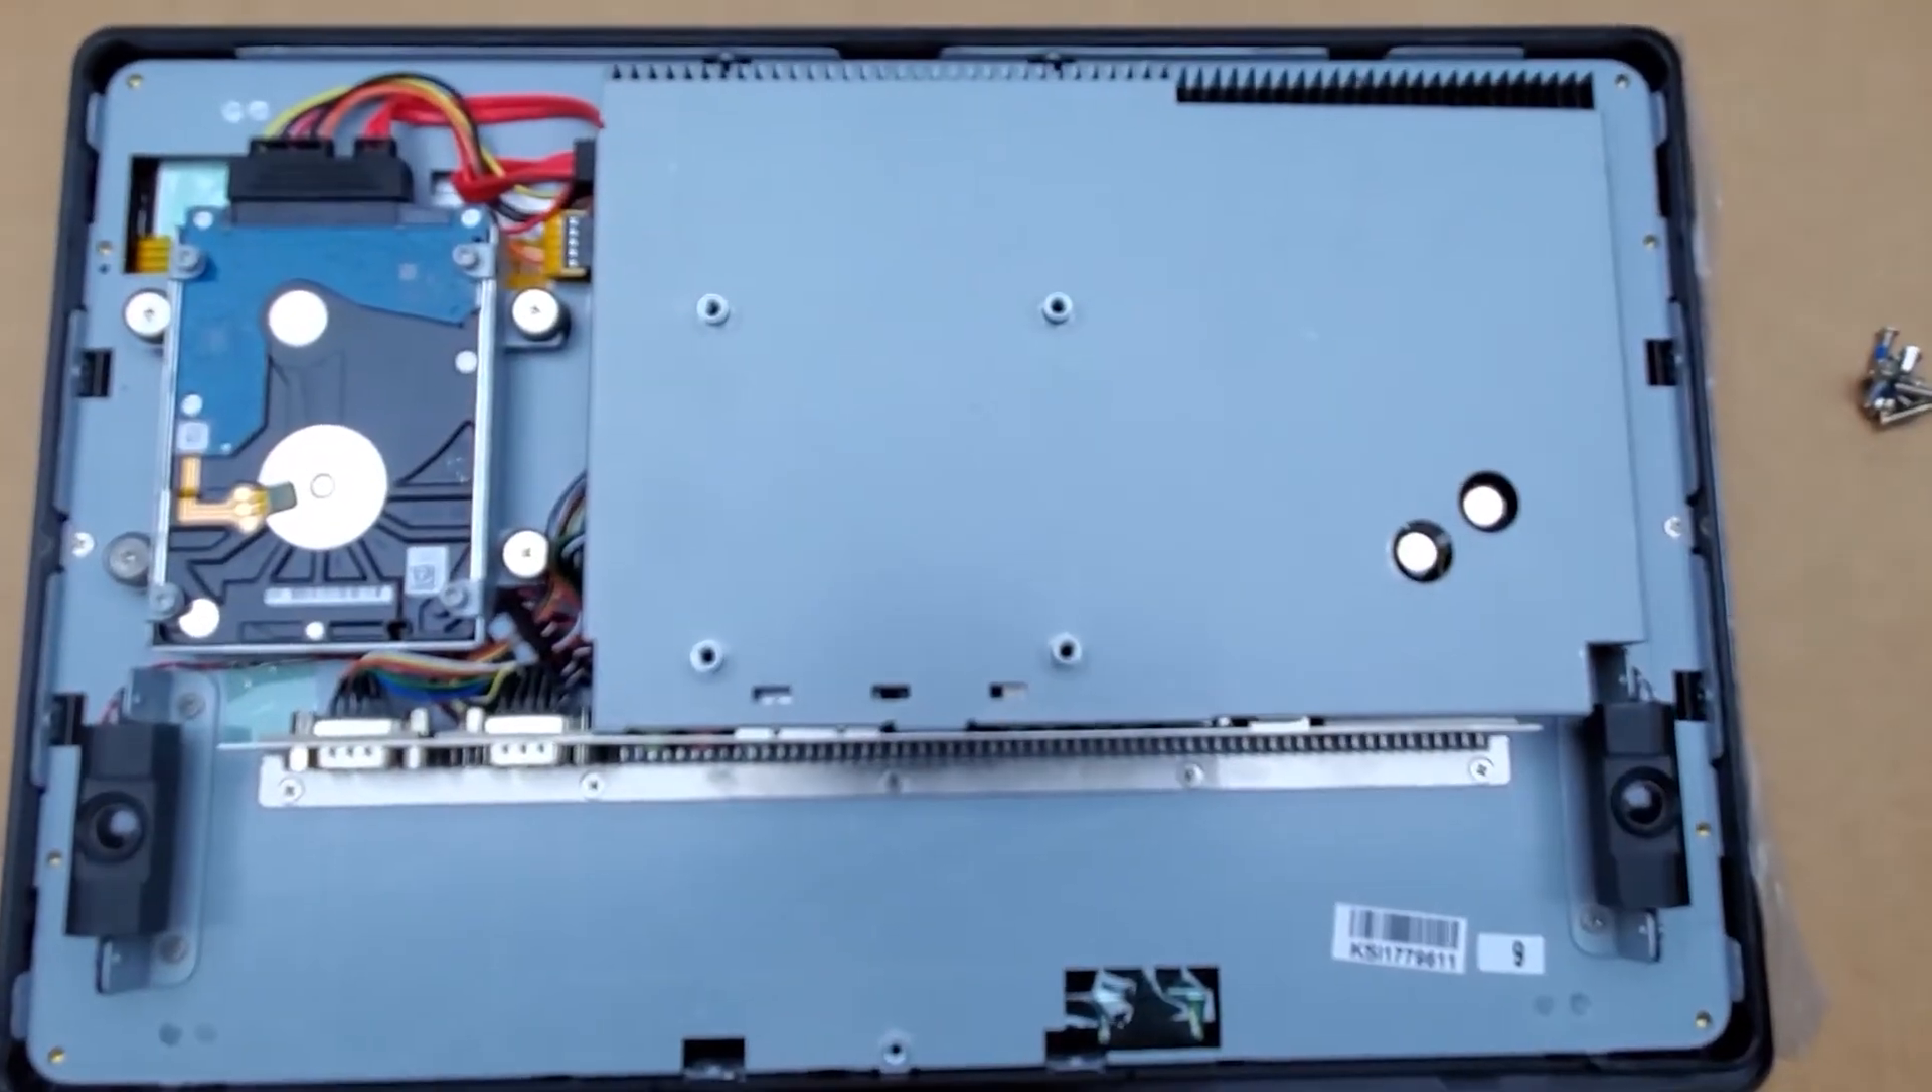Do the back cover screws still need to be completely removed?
No.